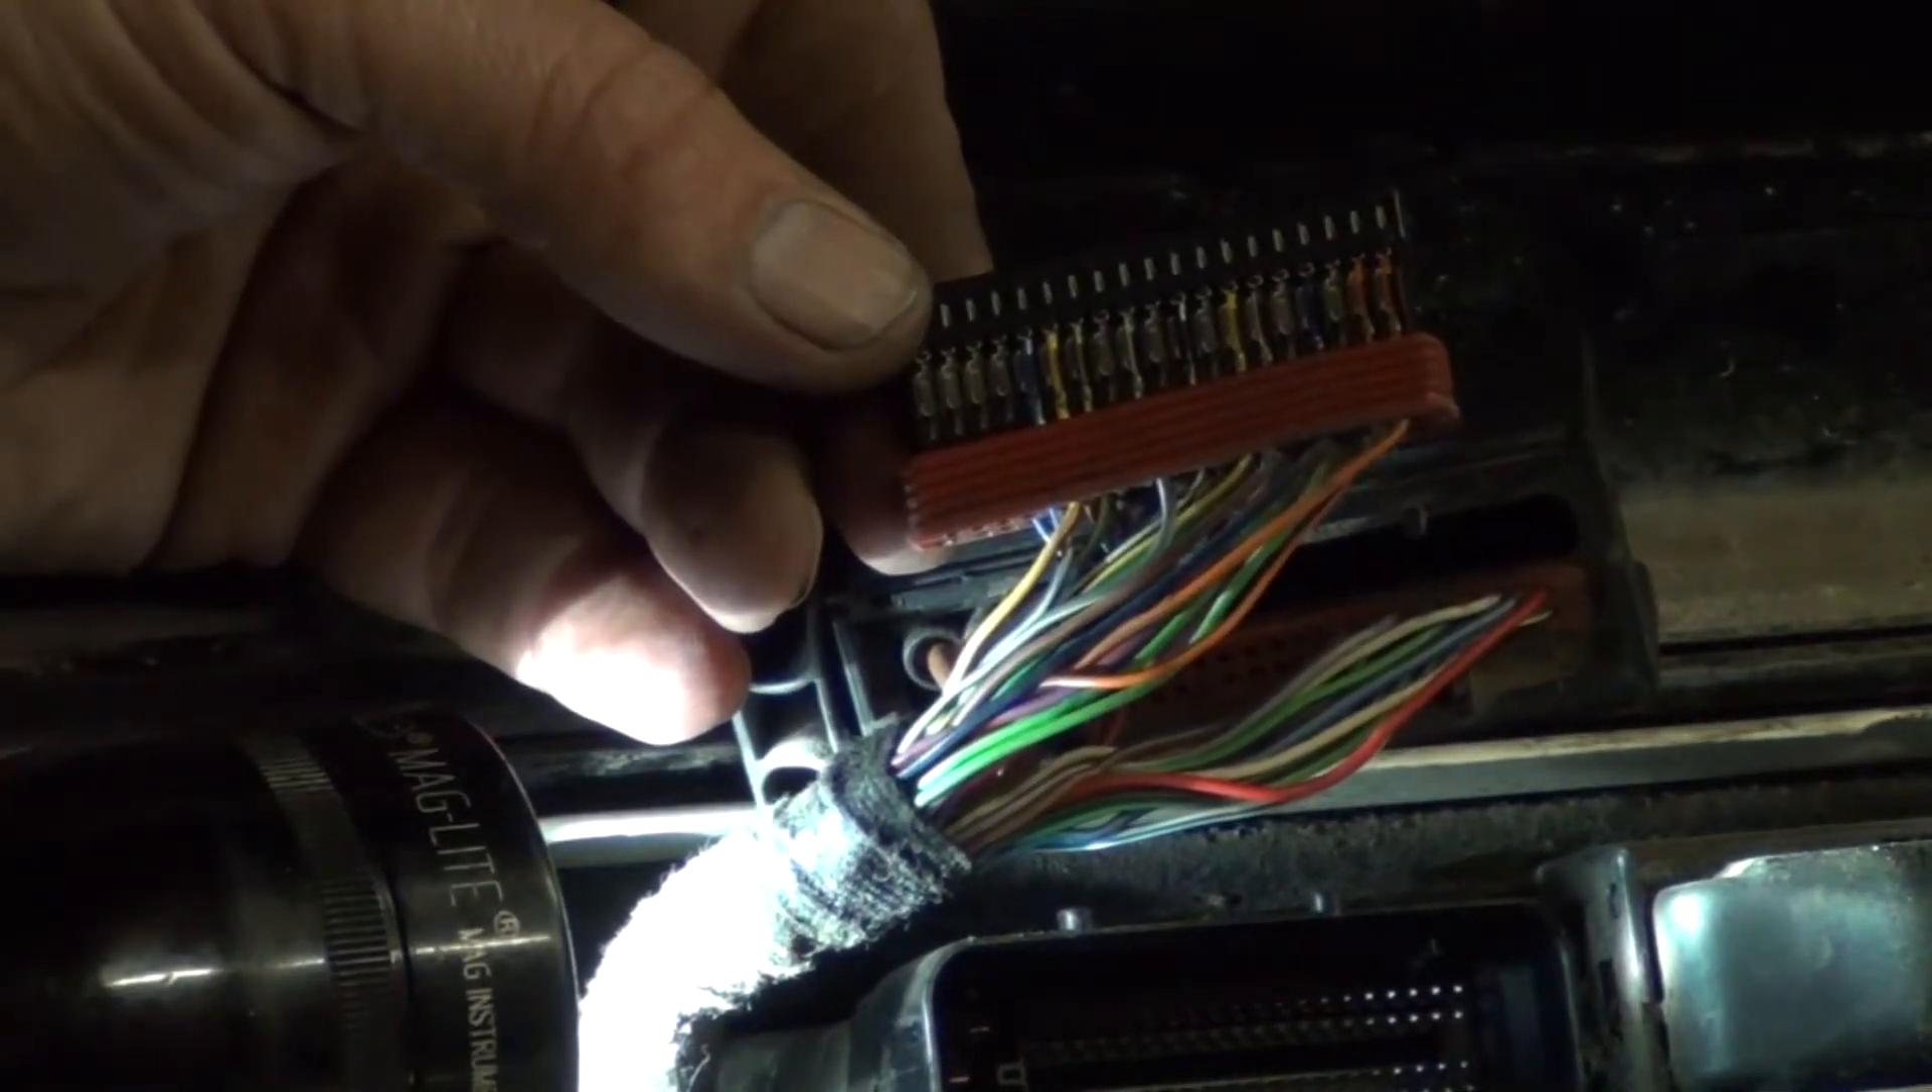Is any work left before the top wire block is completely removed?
No.